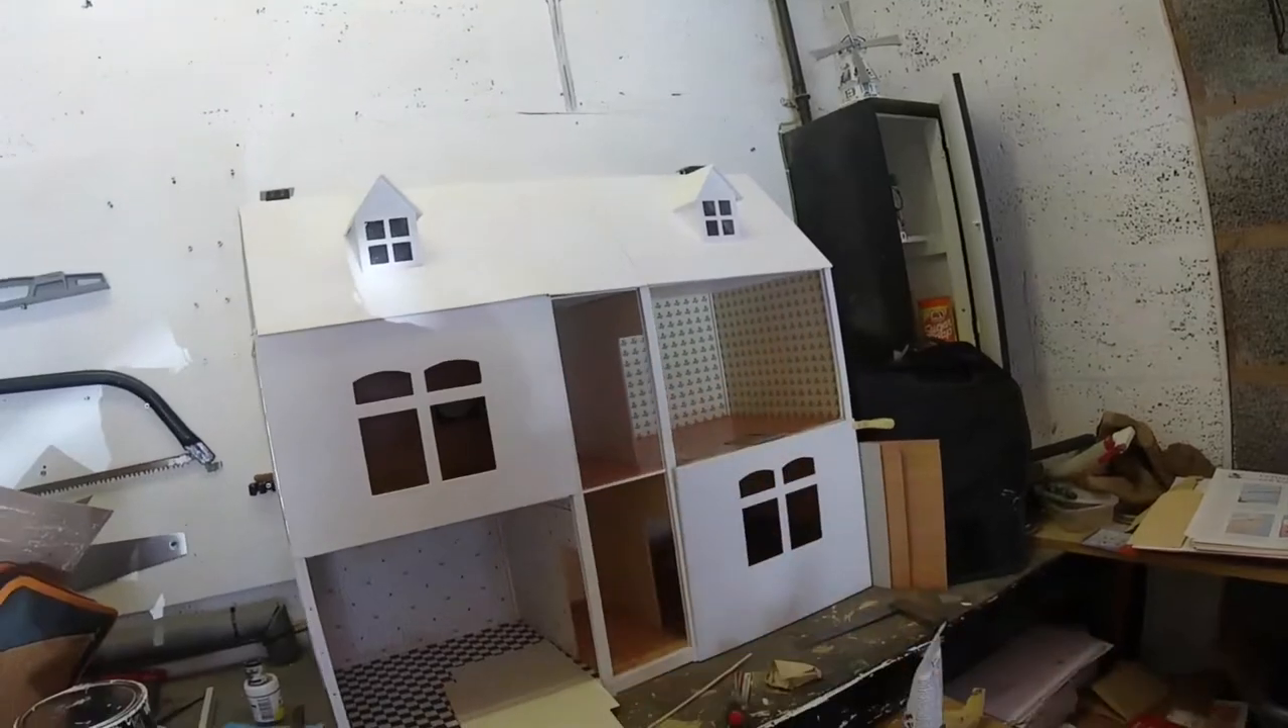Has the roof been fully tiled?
No.